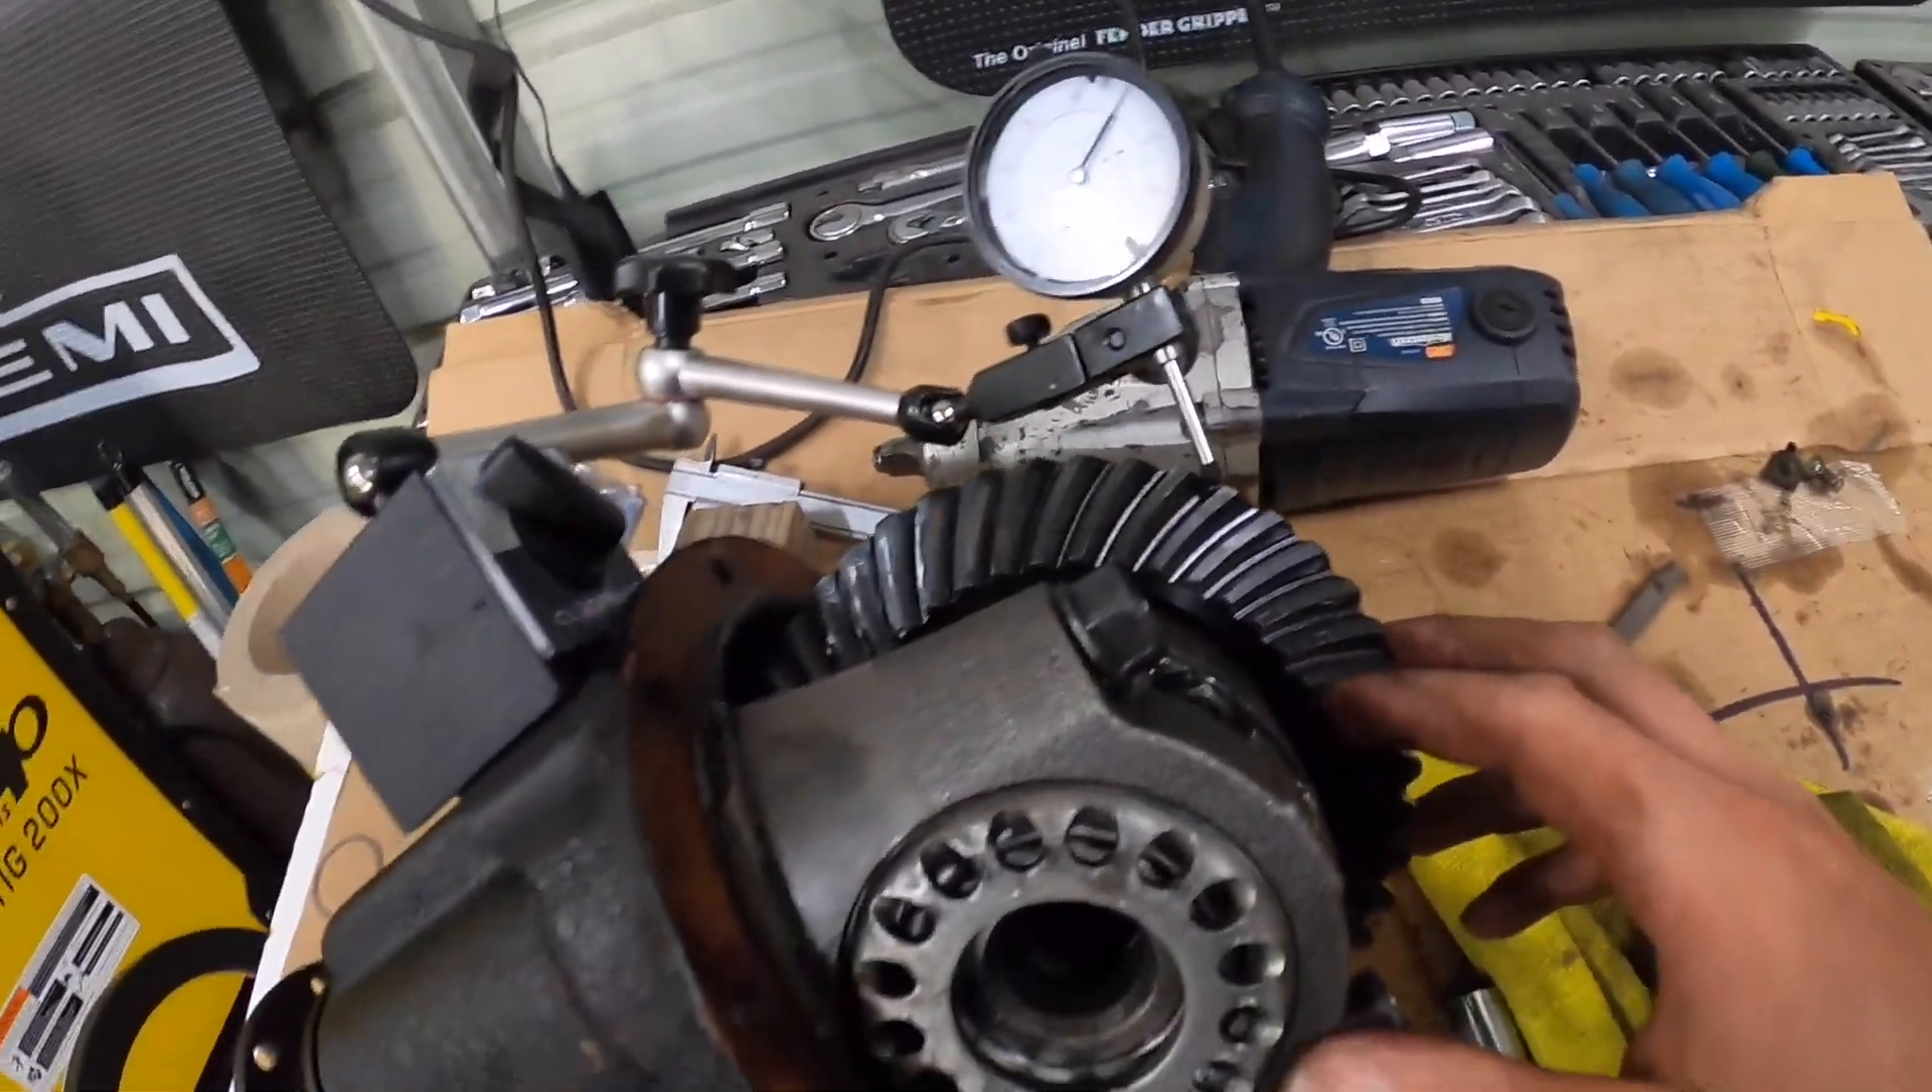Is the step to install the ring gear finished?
Yes.